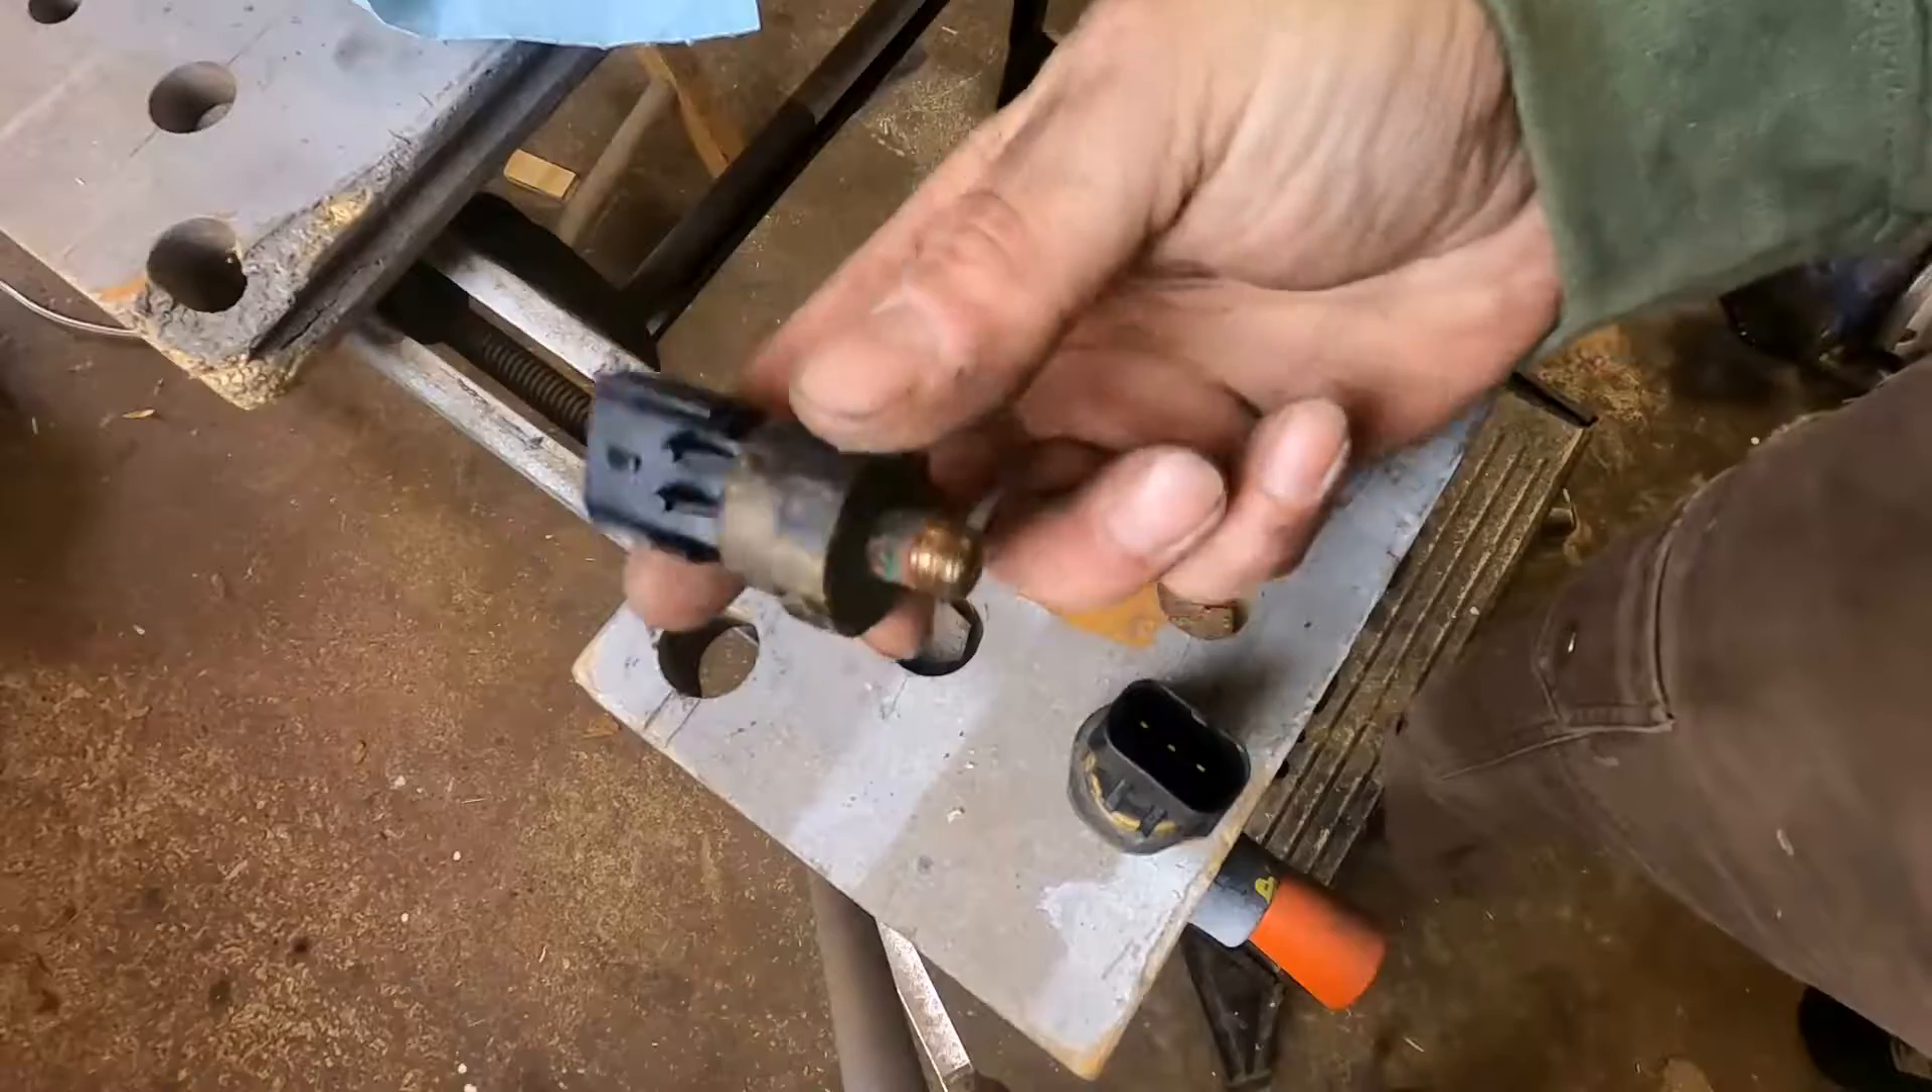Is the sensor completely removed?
Yes.